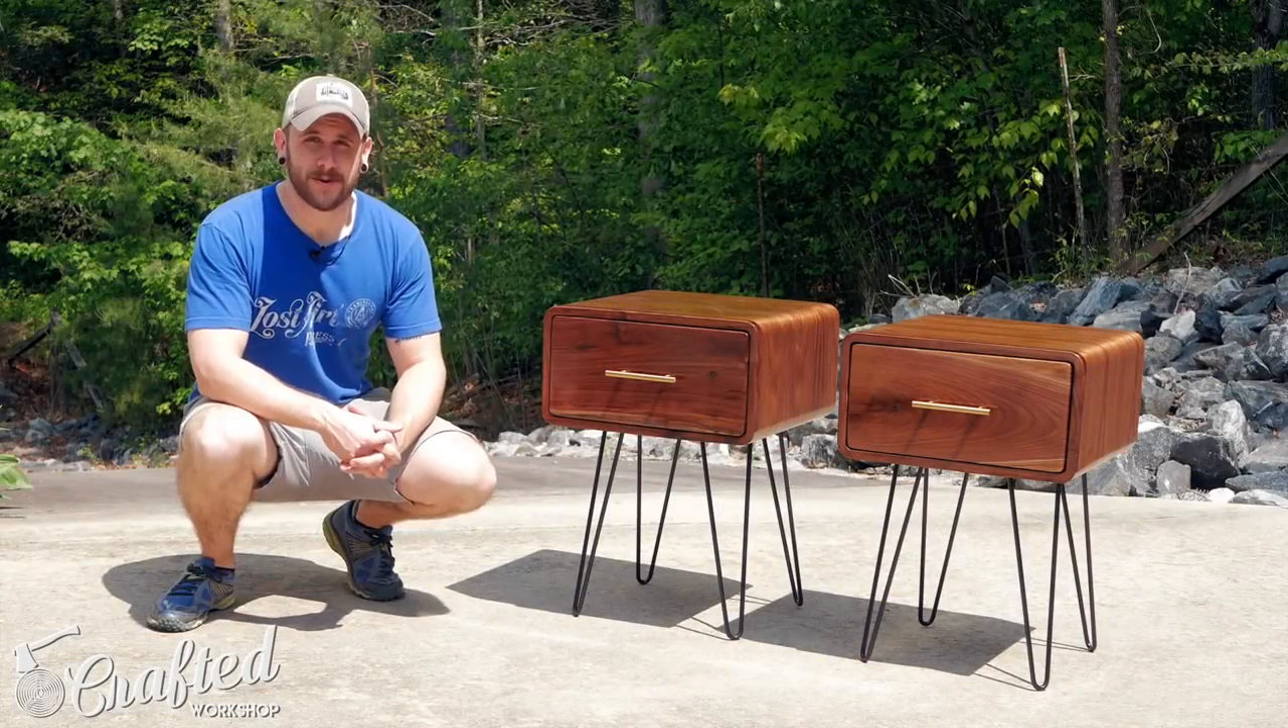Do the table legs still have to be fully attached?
No.